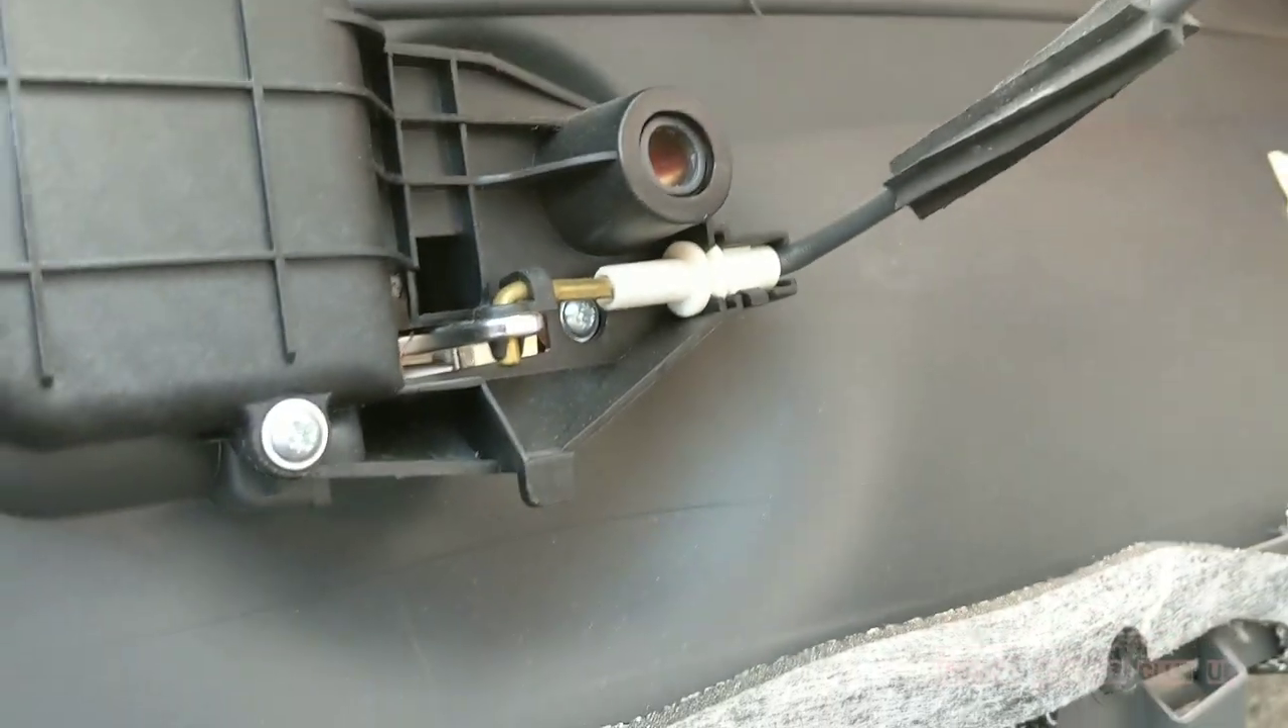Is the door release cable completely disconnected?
No.